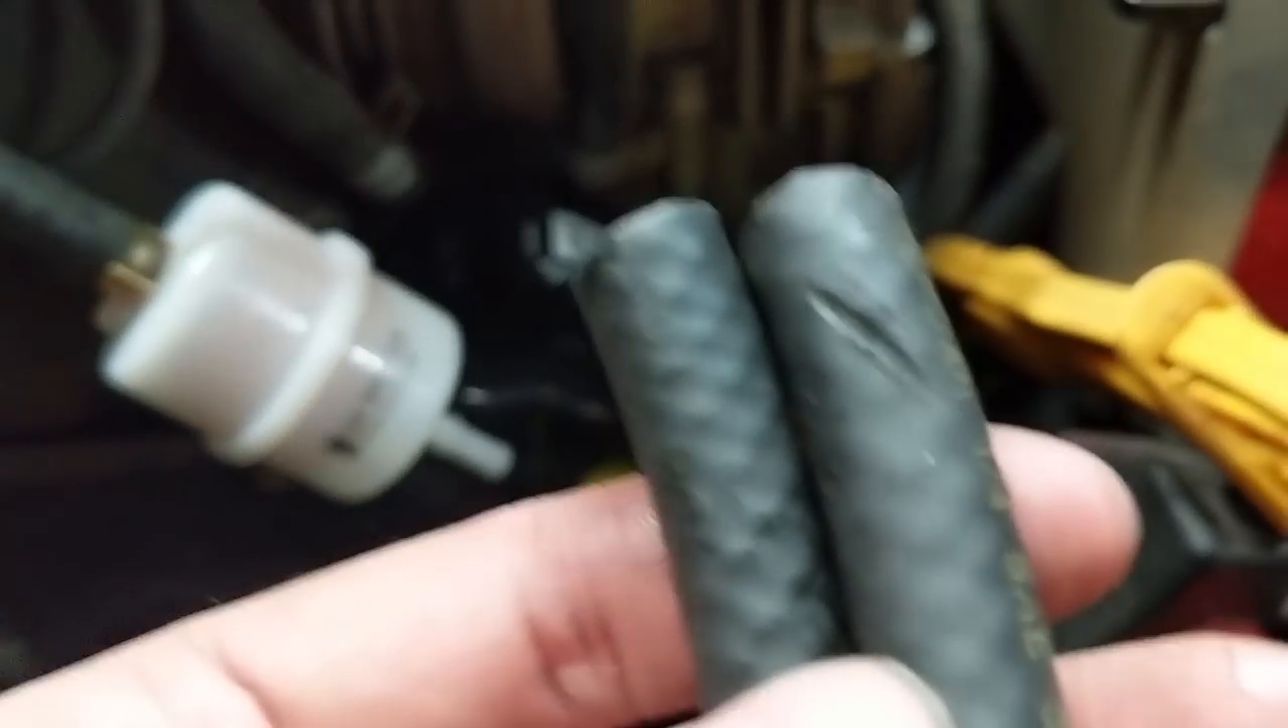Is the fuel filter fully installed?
No.